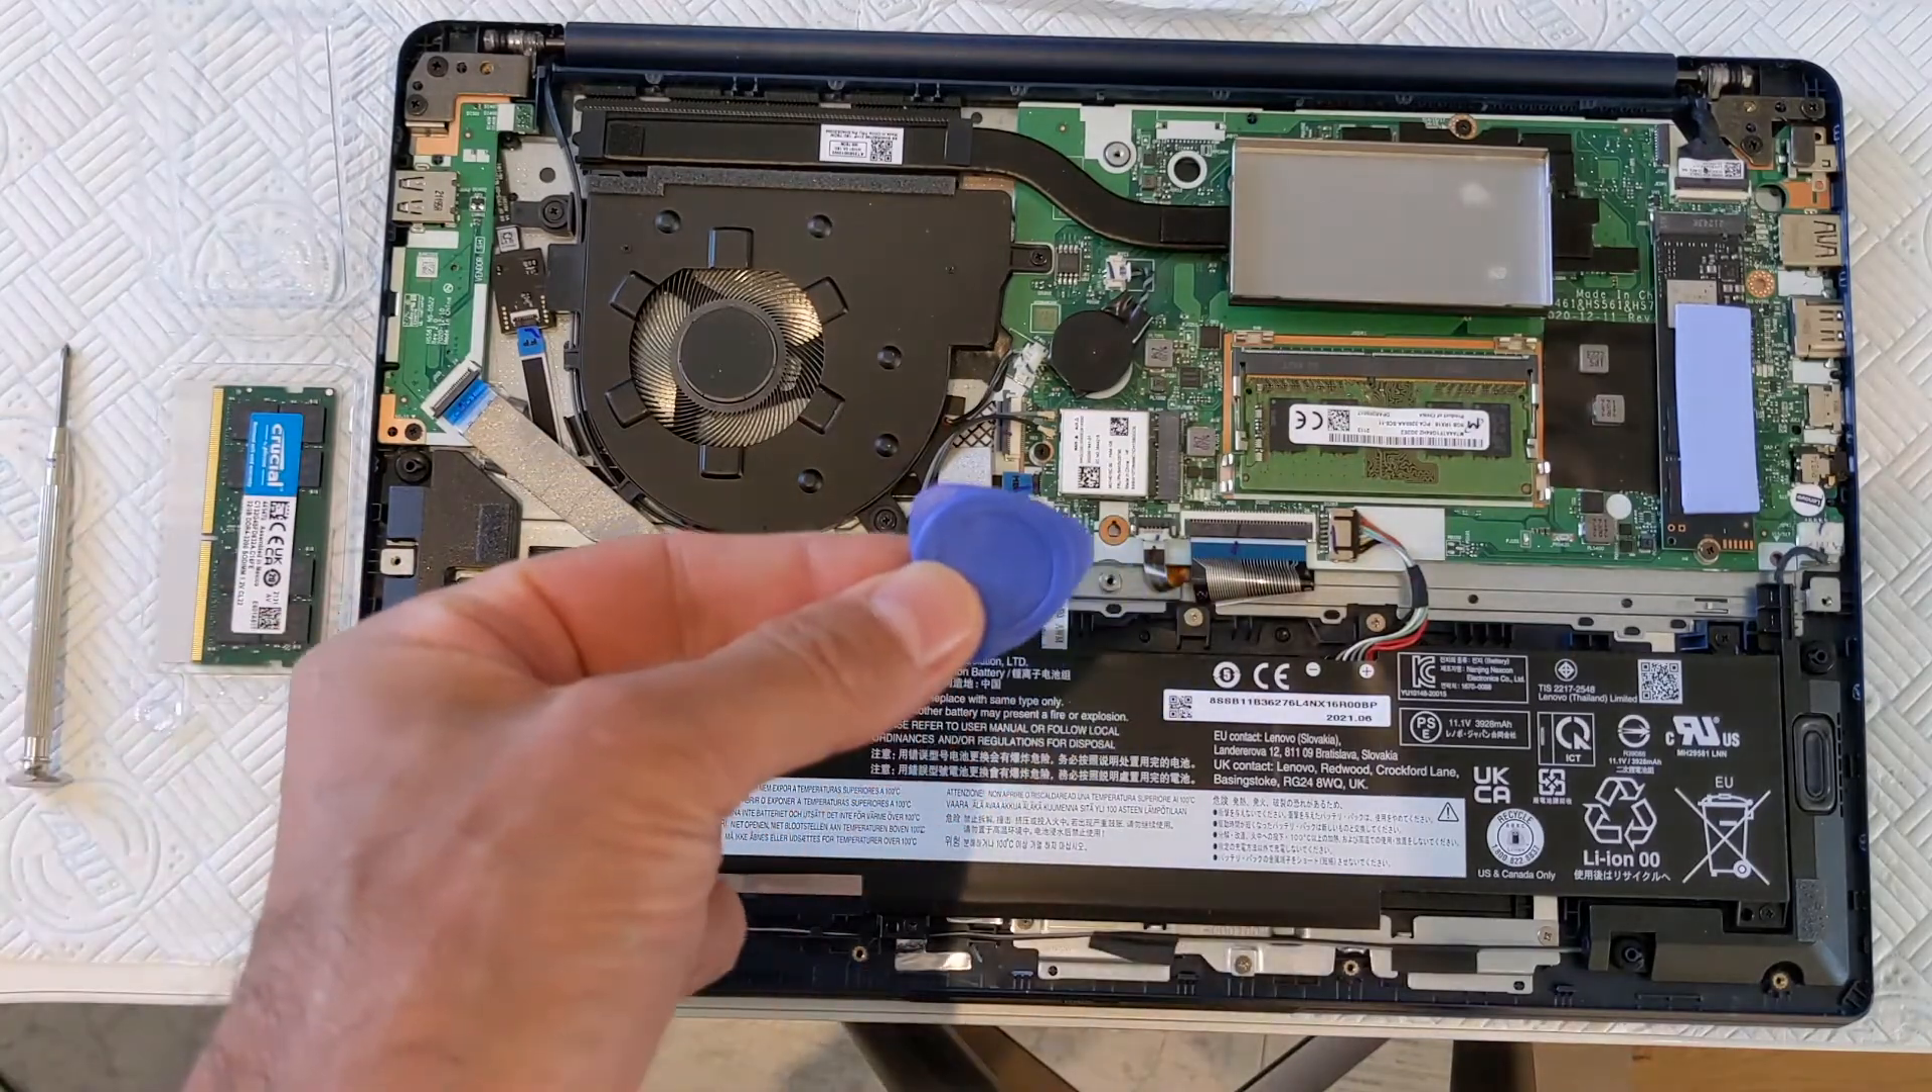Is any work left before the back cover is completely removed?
No.